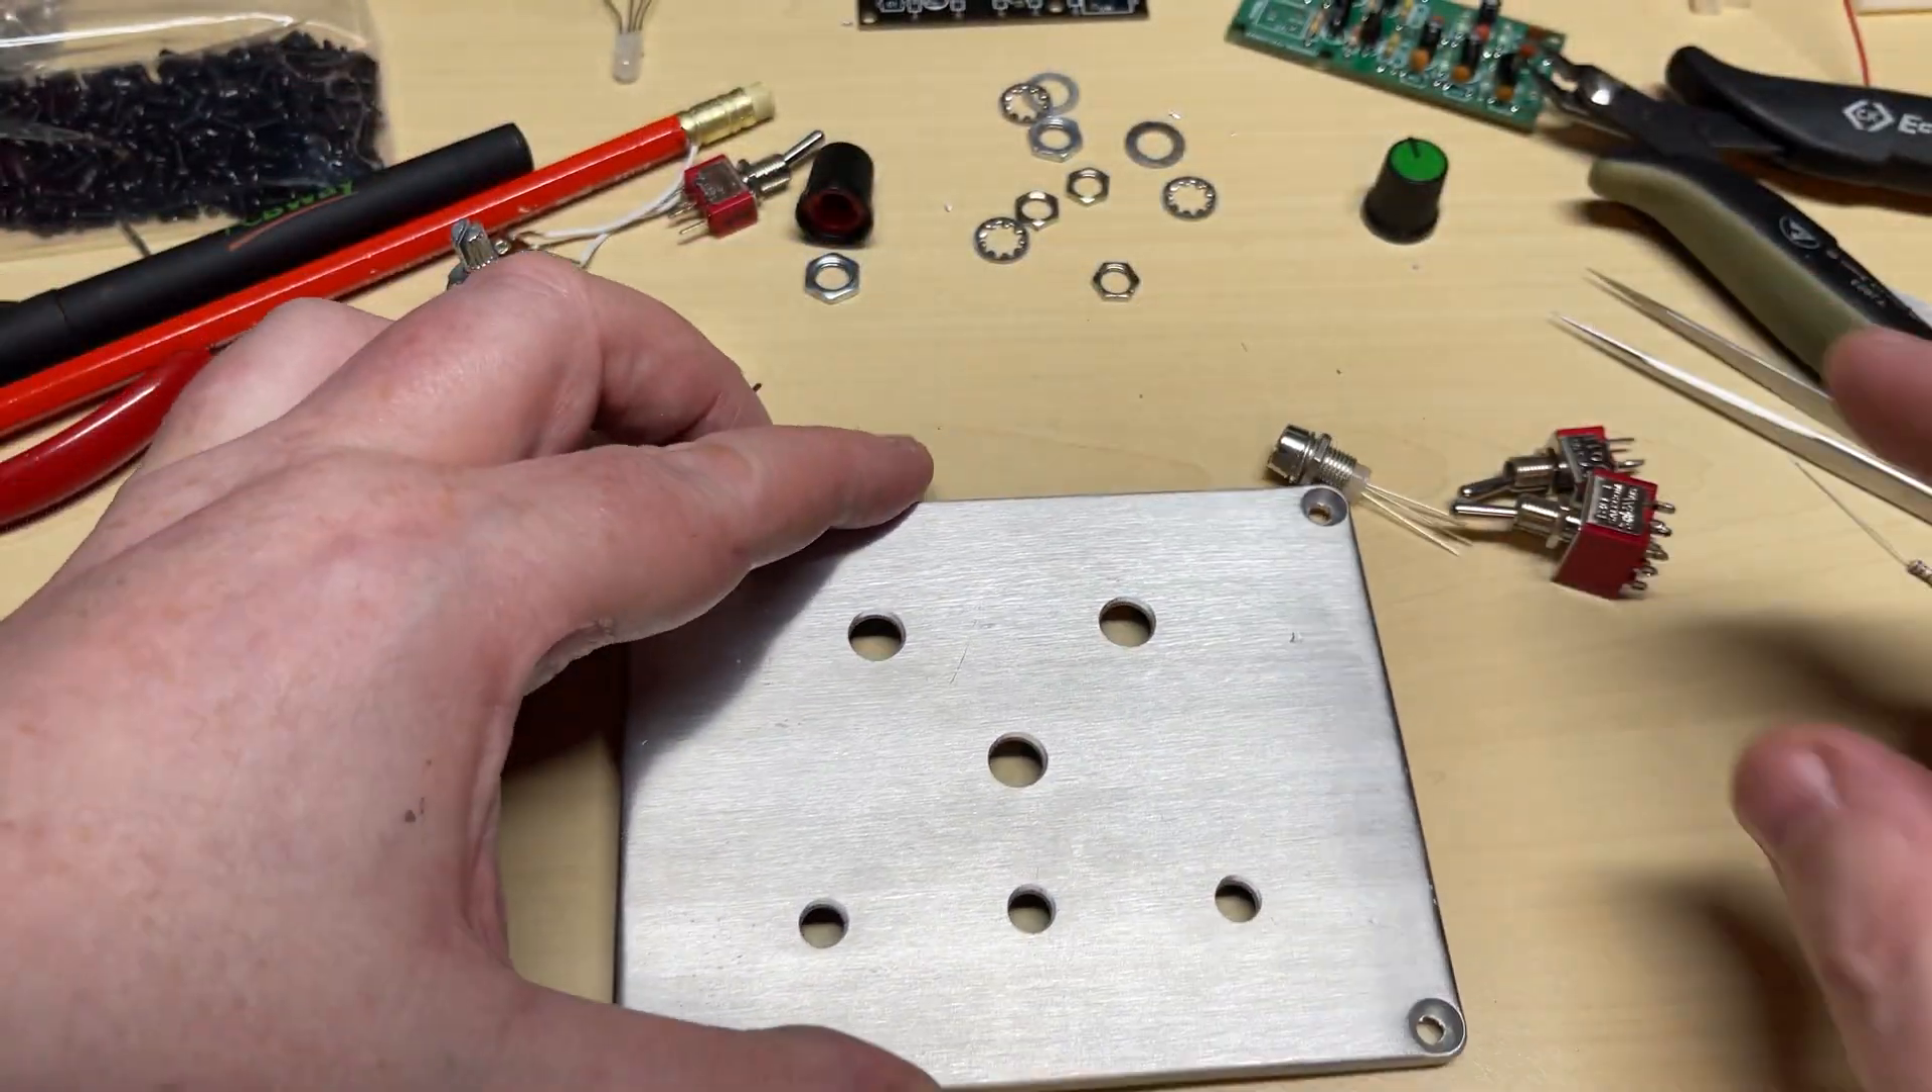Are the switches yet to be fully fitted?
Yes.